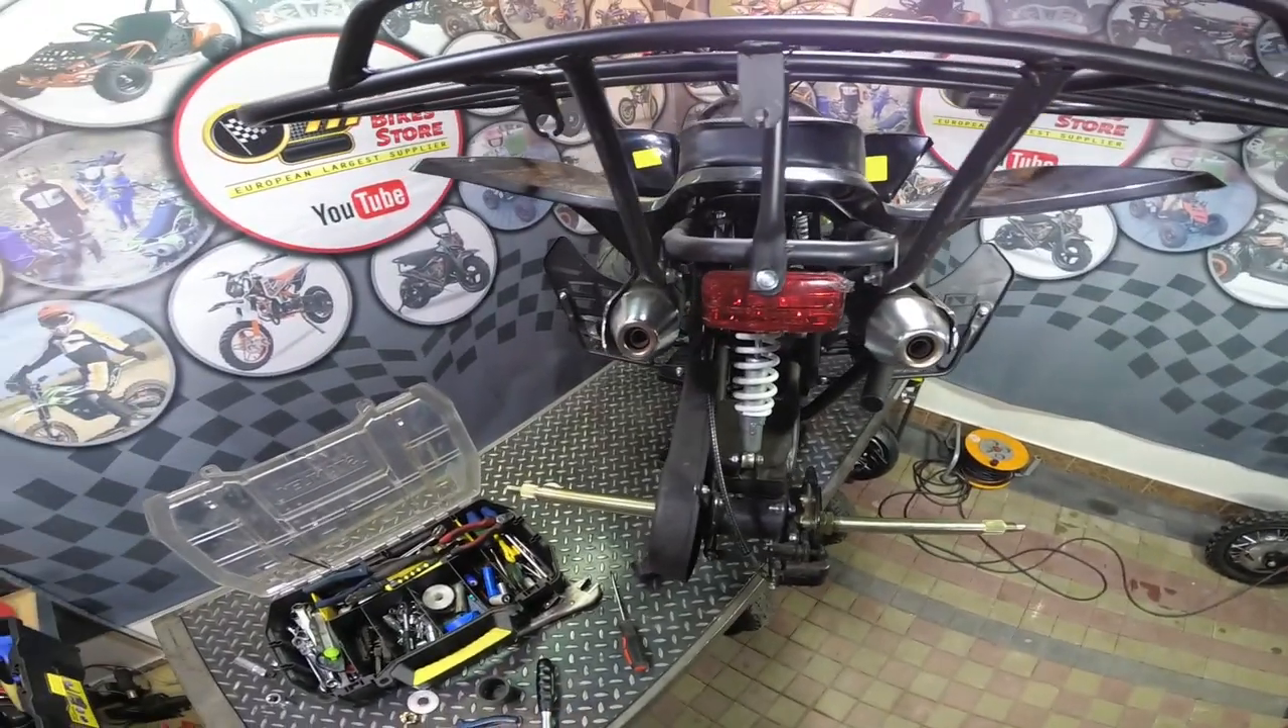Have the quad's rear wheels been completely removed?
Yes.